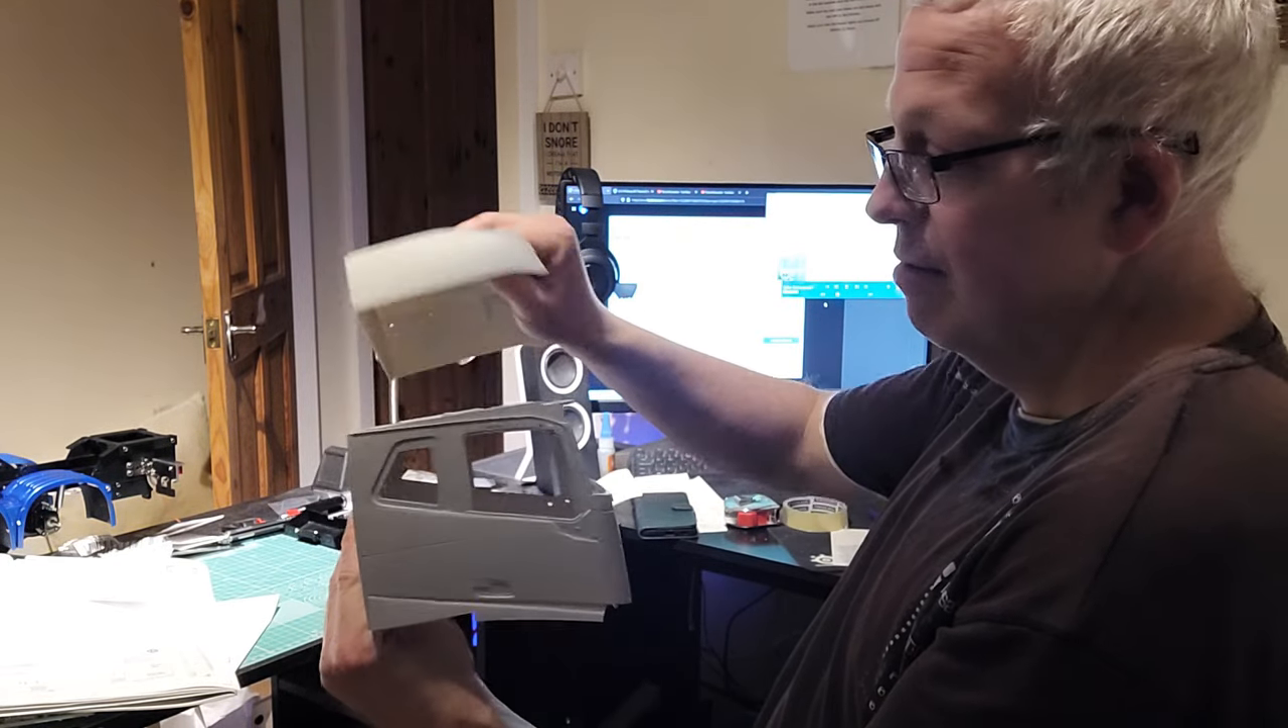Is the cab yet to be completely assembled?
Yes.